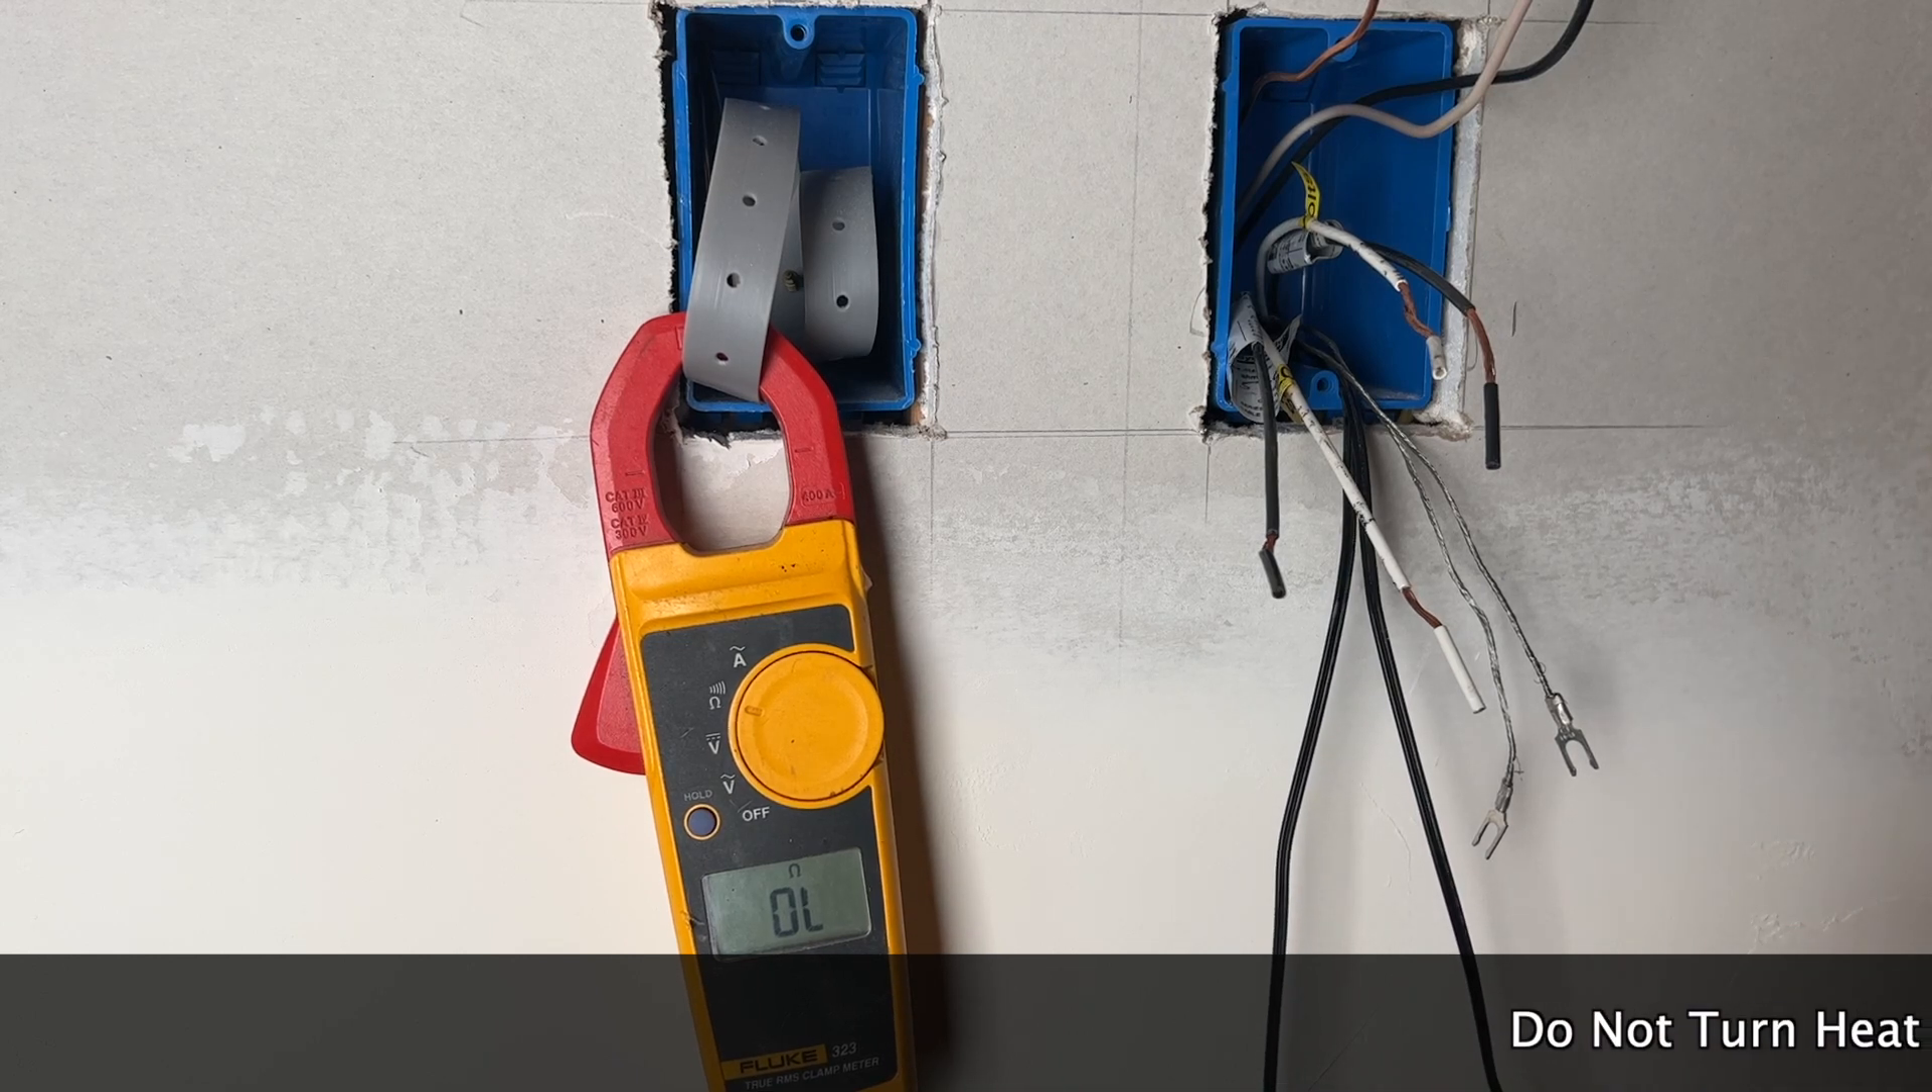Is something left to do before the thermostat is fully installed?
Yes.